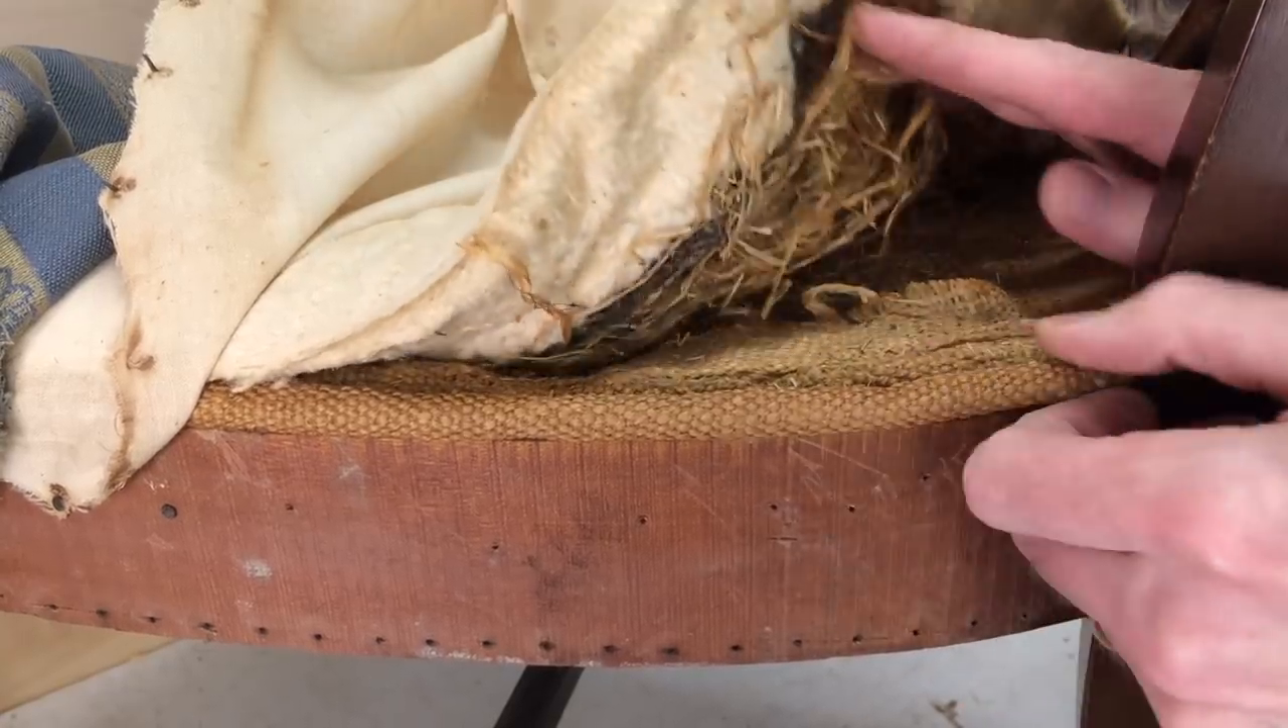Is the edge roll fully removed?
No.